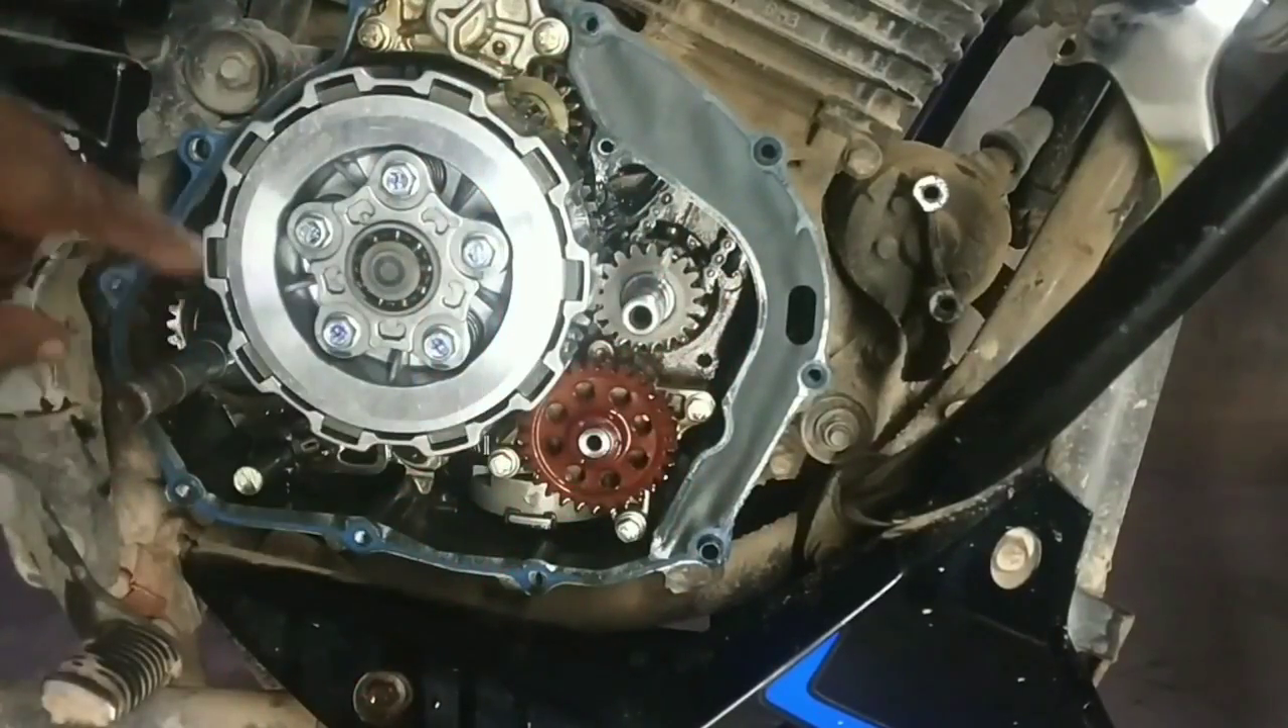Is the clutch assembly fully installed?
Yes.